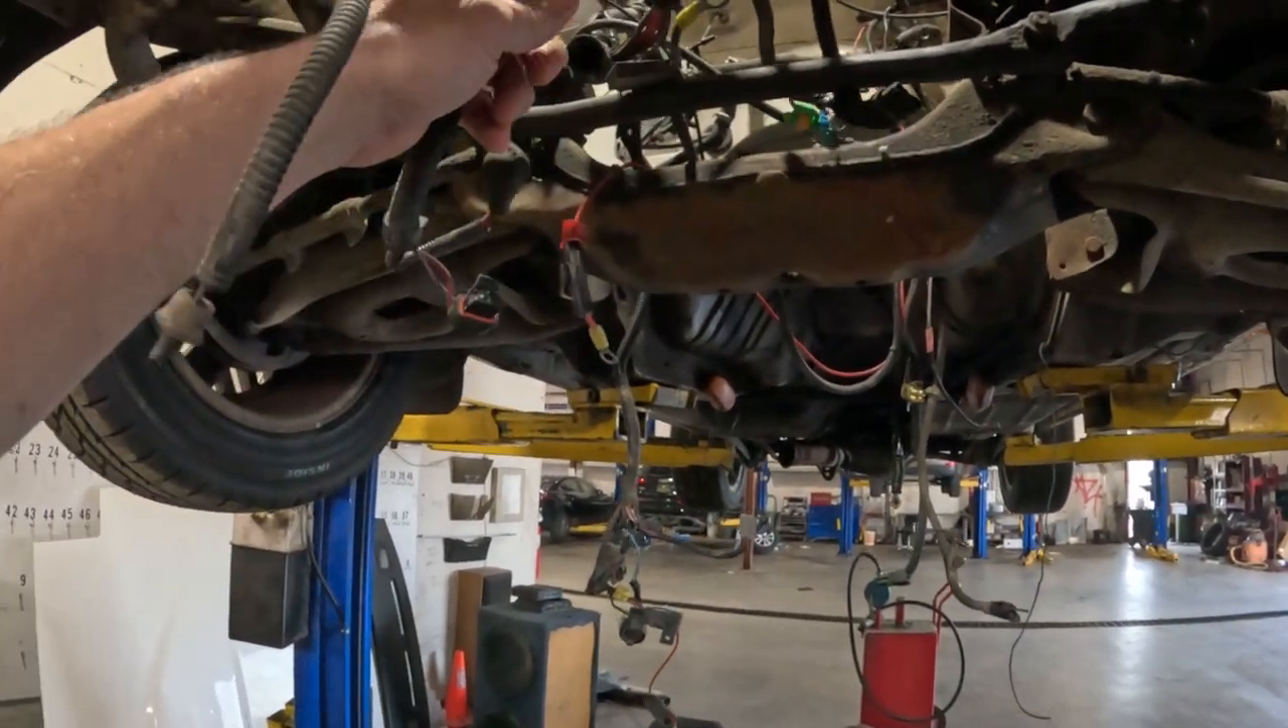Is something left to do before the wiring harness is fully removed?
Yes.